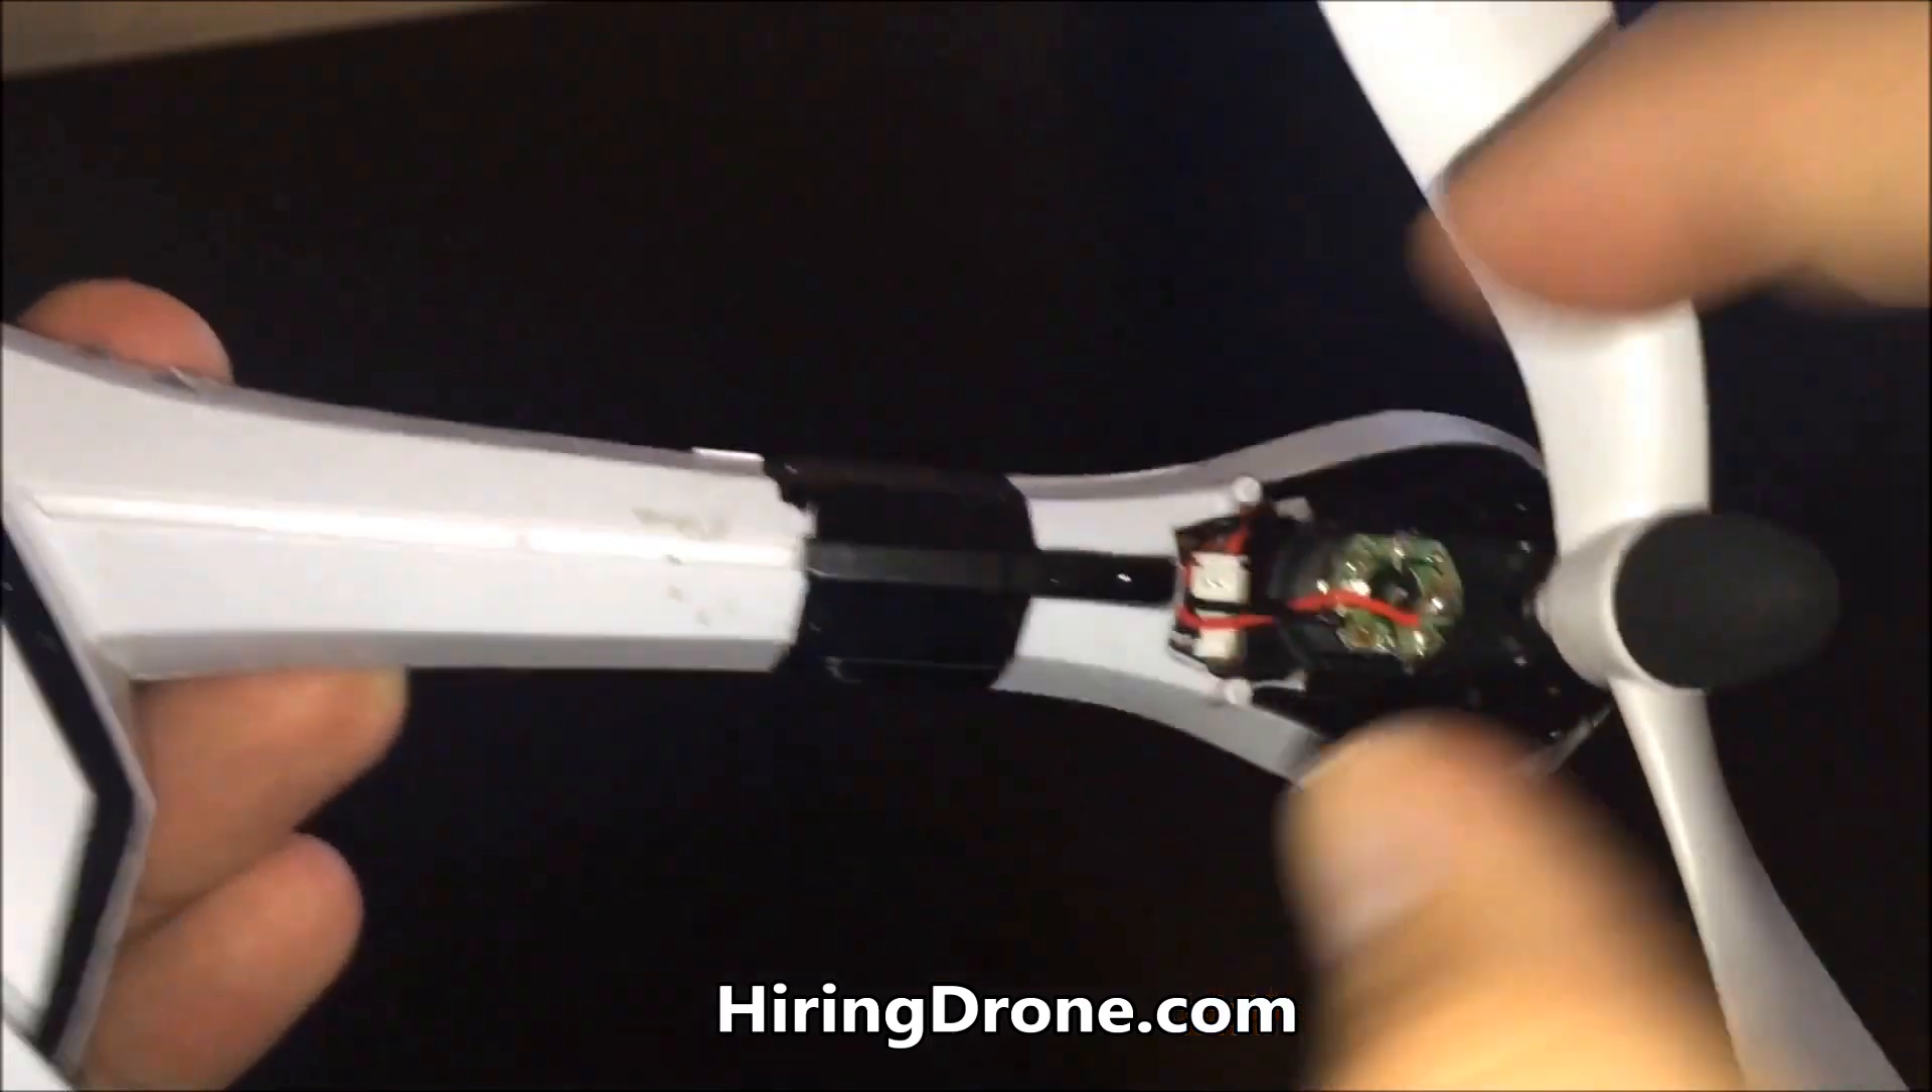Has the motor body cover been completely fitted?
No.